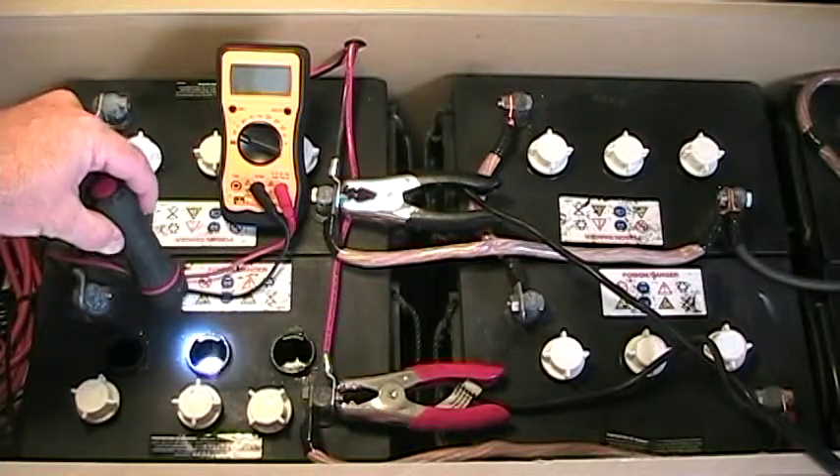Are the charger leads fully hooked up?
Yes.